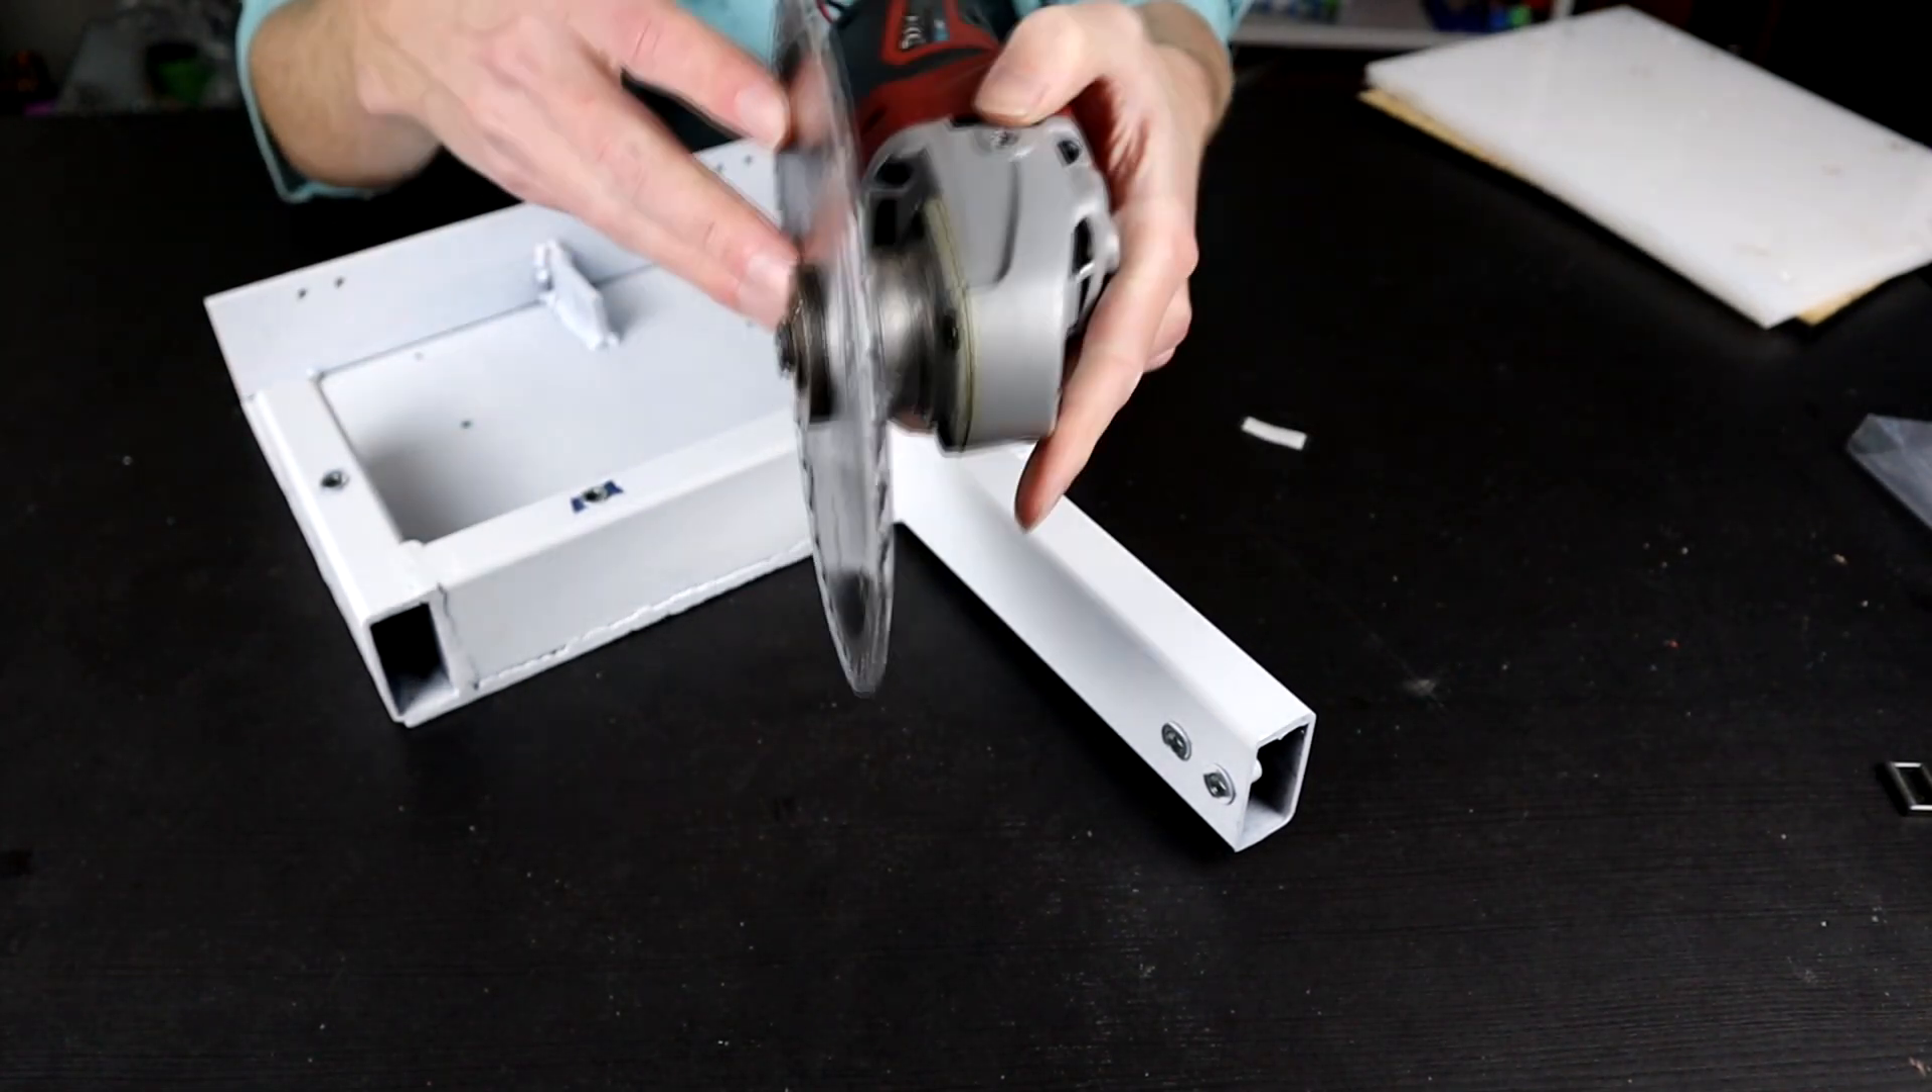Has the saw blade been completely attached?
Yes.